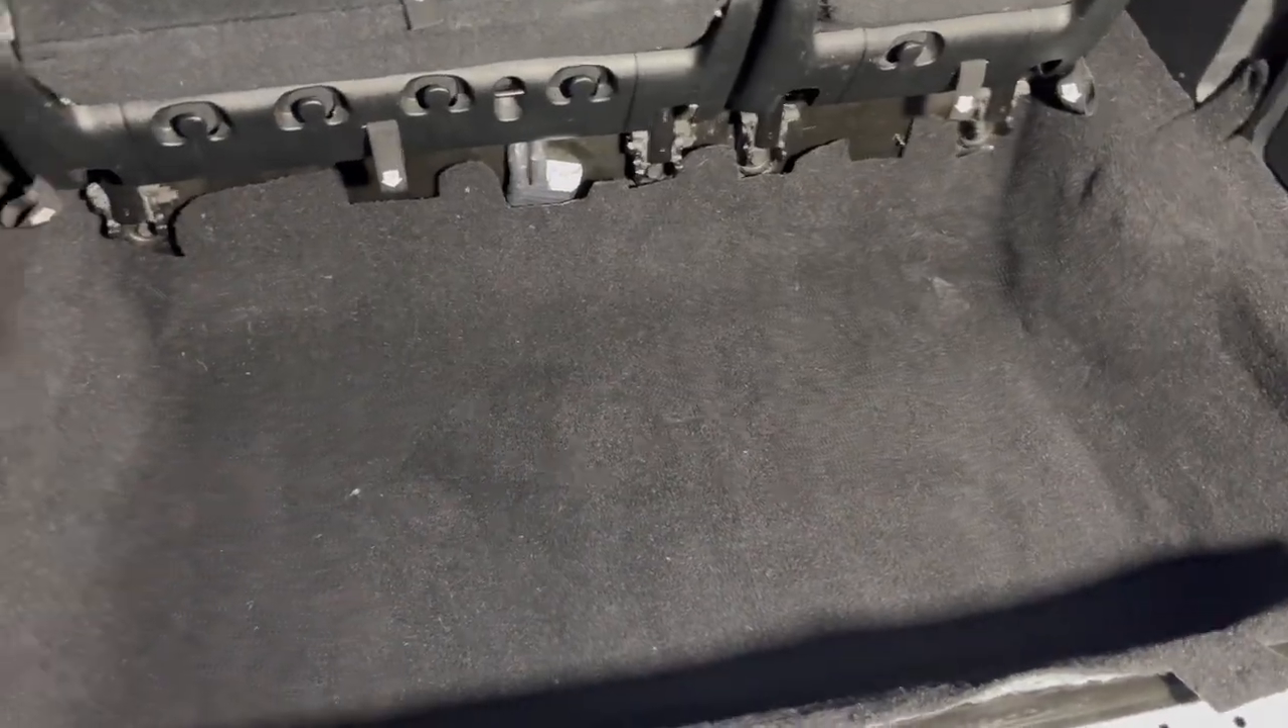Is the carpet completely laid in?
Yes.